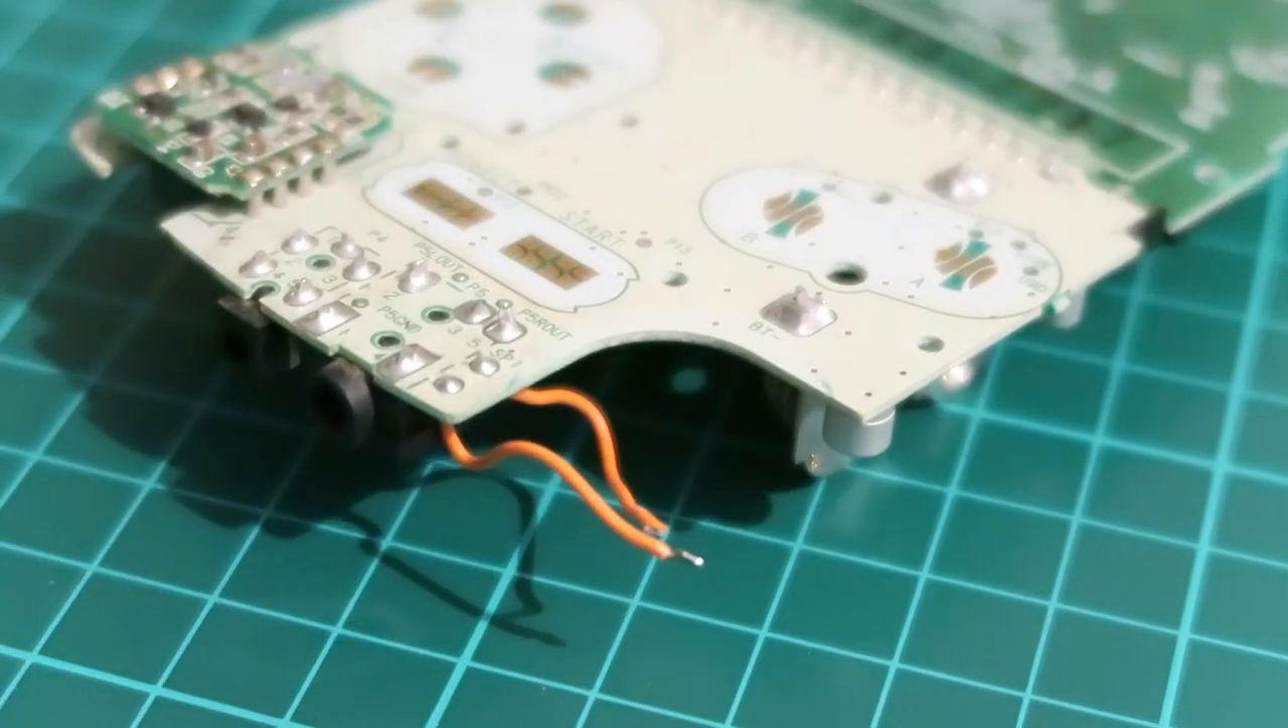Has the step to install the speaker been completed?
No.